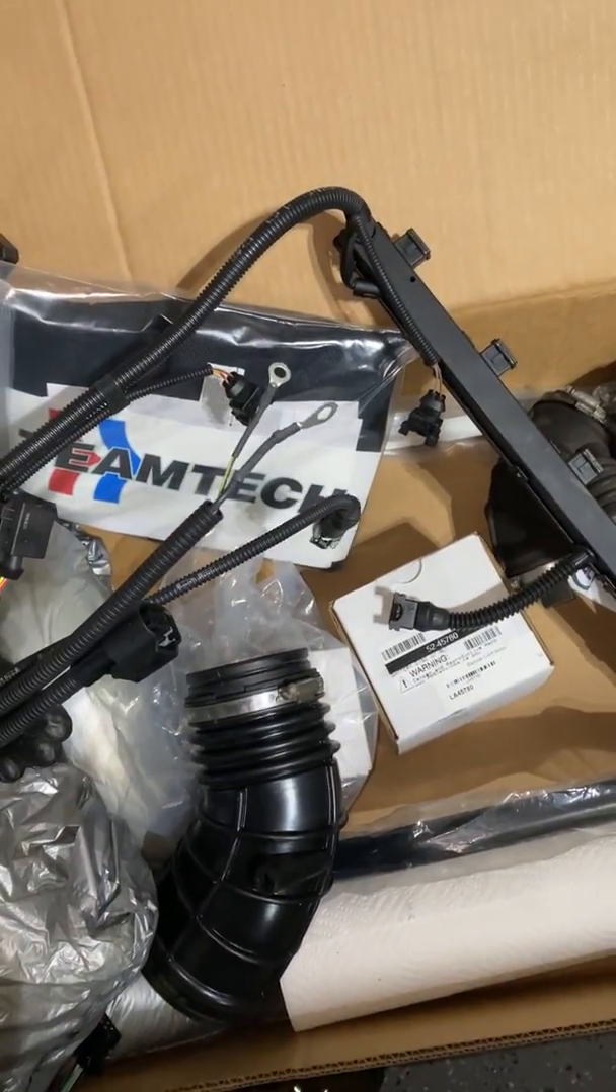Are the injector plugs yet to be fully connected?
Yes.